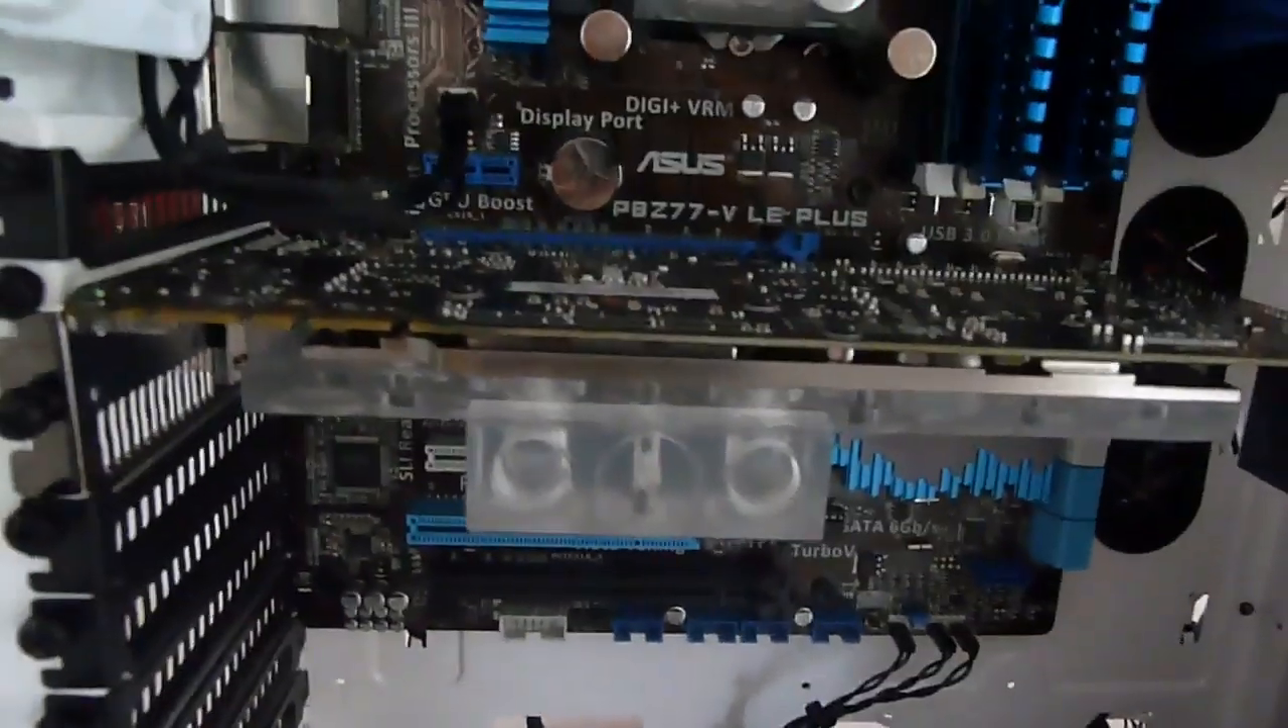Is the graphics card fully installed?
Yes.